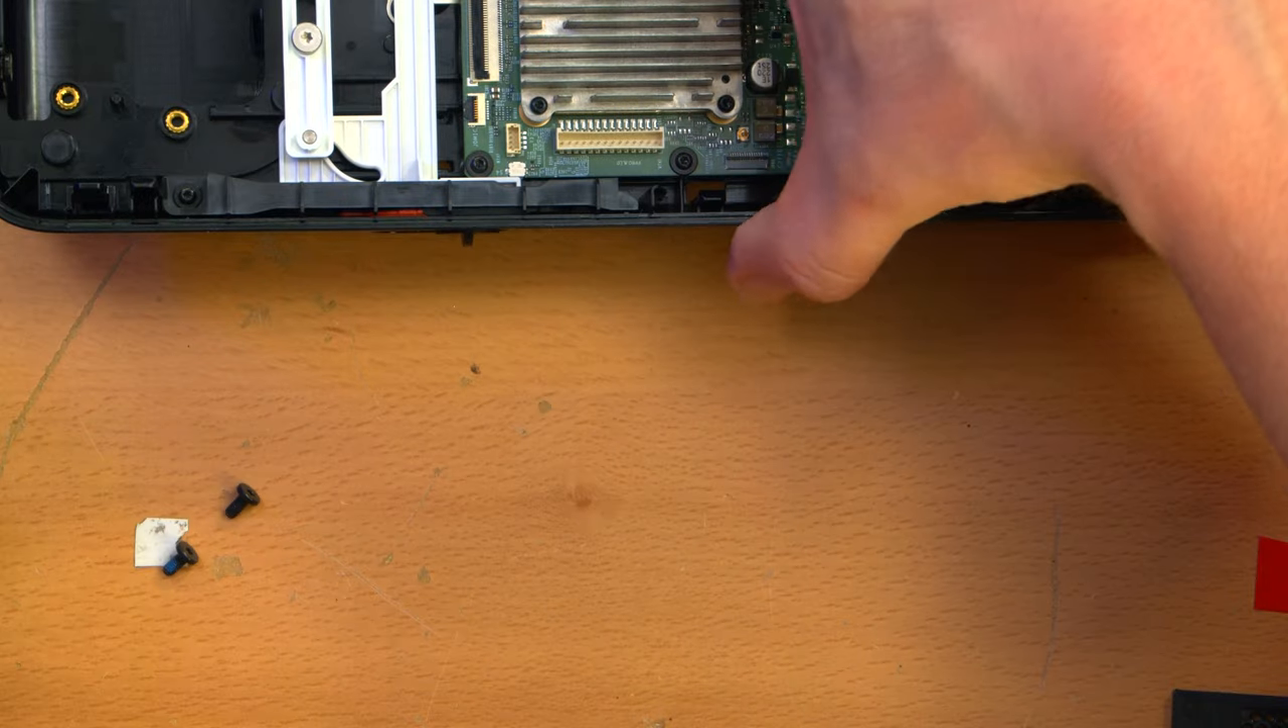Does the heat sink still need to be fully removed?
Yes.